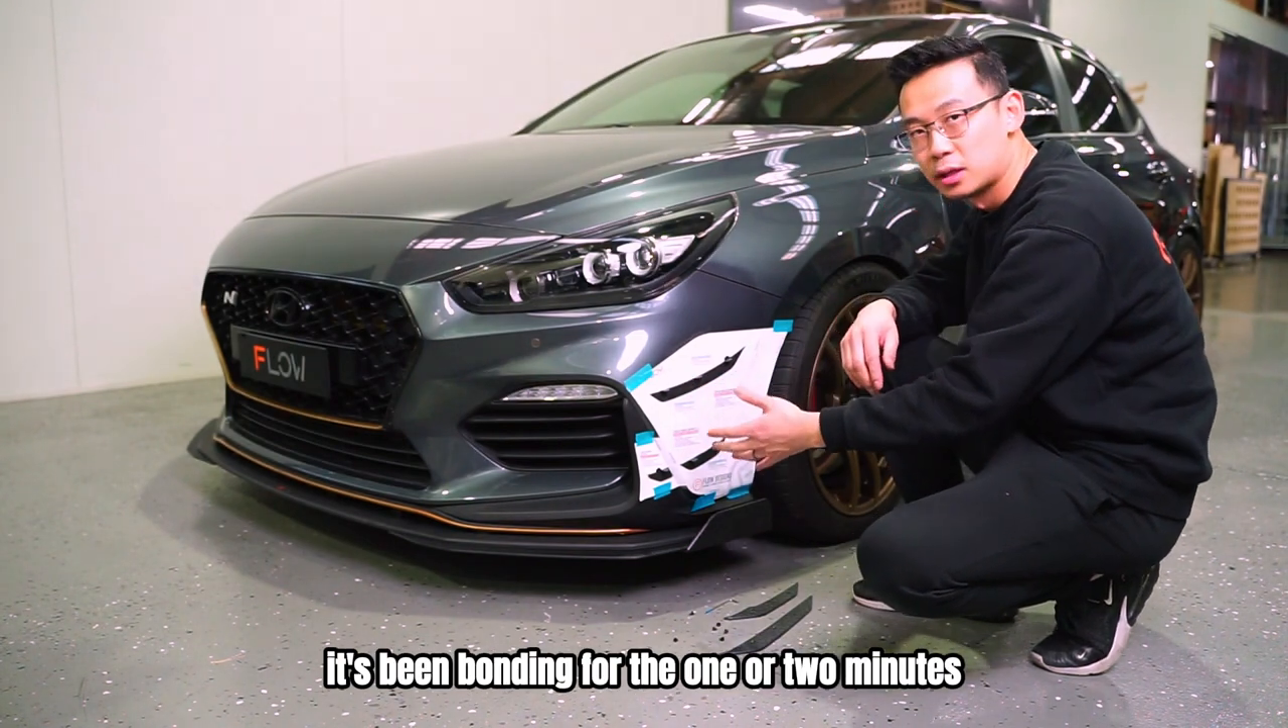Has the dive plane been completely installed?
No.